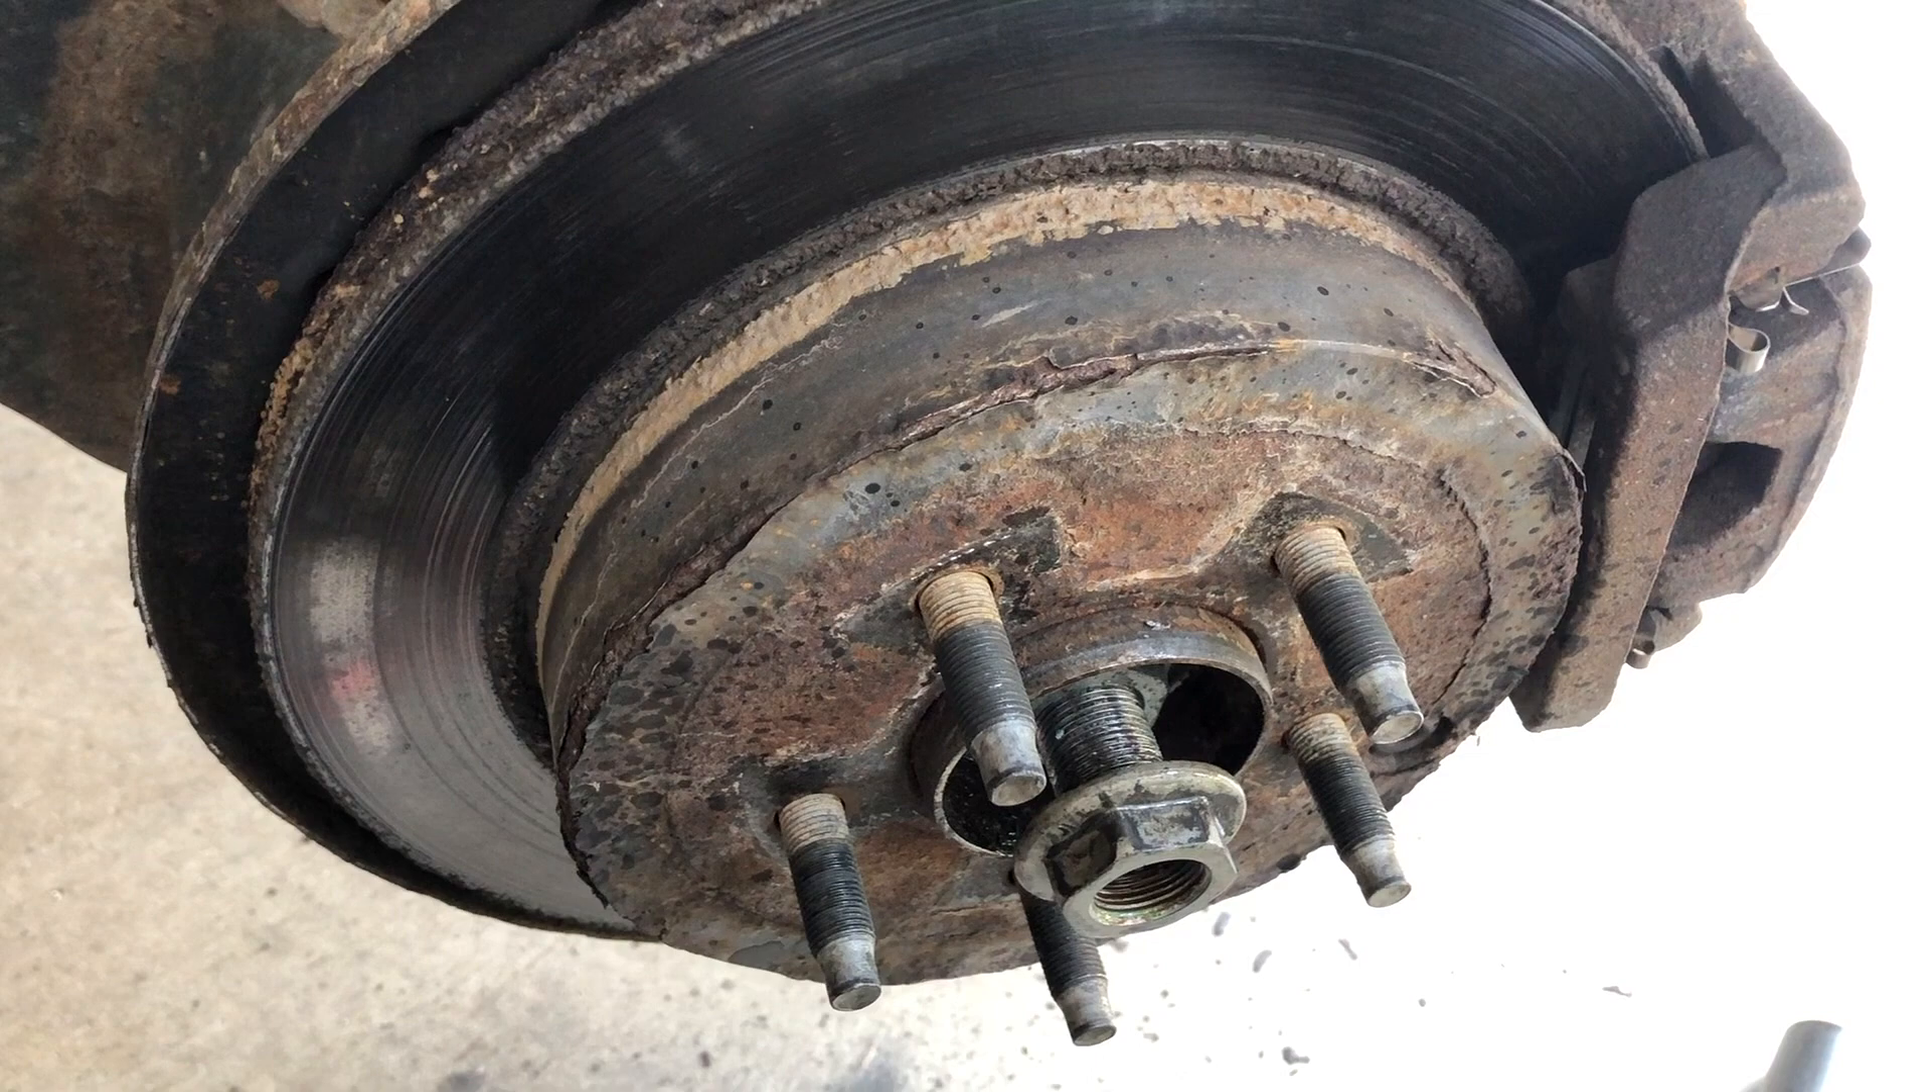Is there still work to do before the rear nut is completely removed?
Yes.